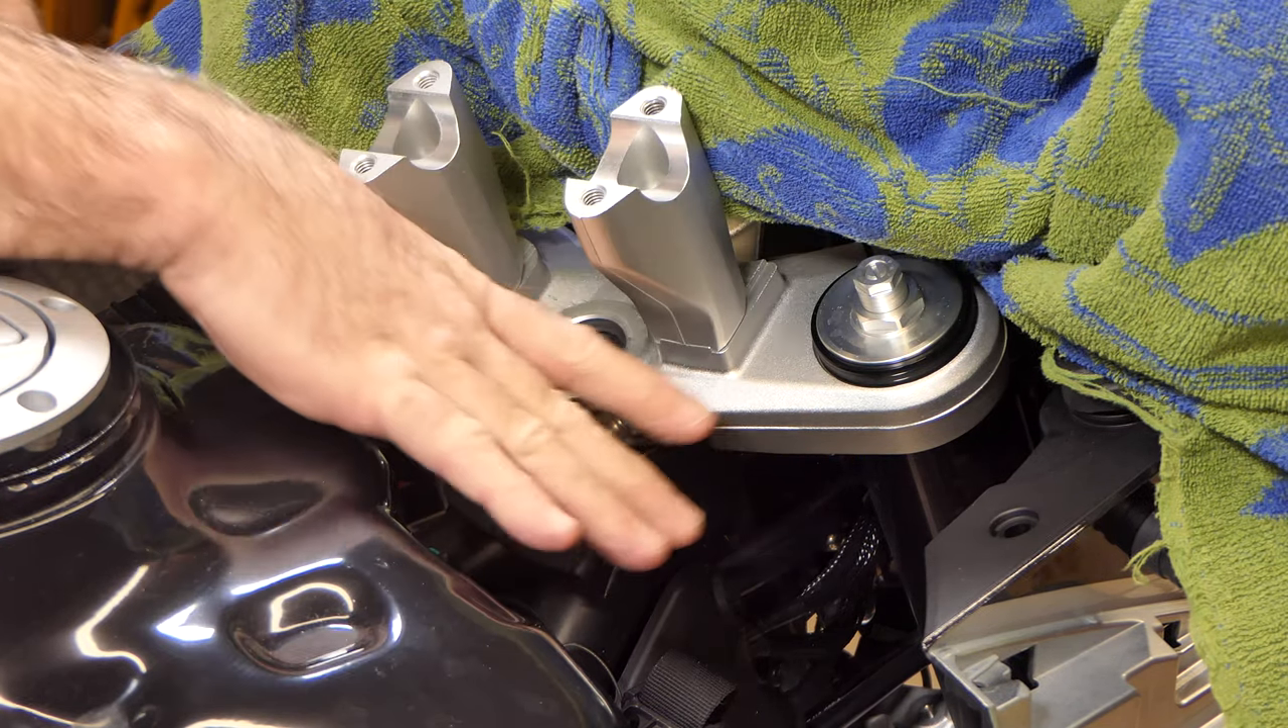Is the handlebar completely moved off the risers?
Yes.